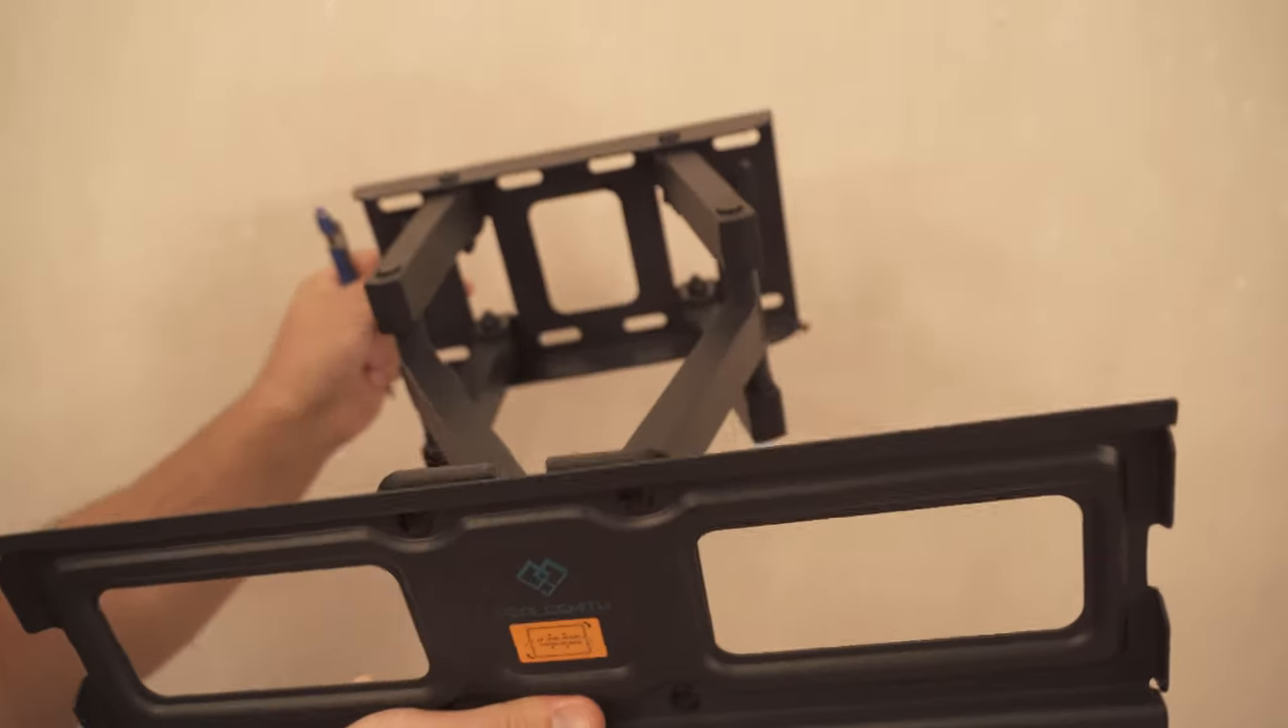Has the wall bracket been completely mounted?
No.